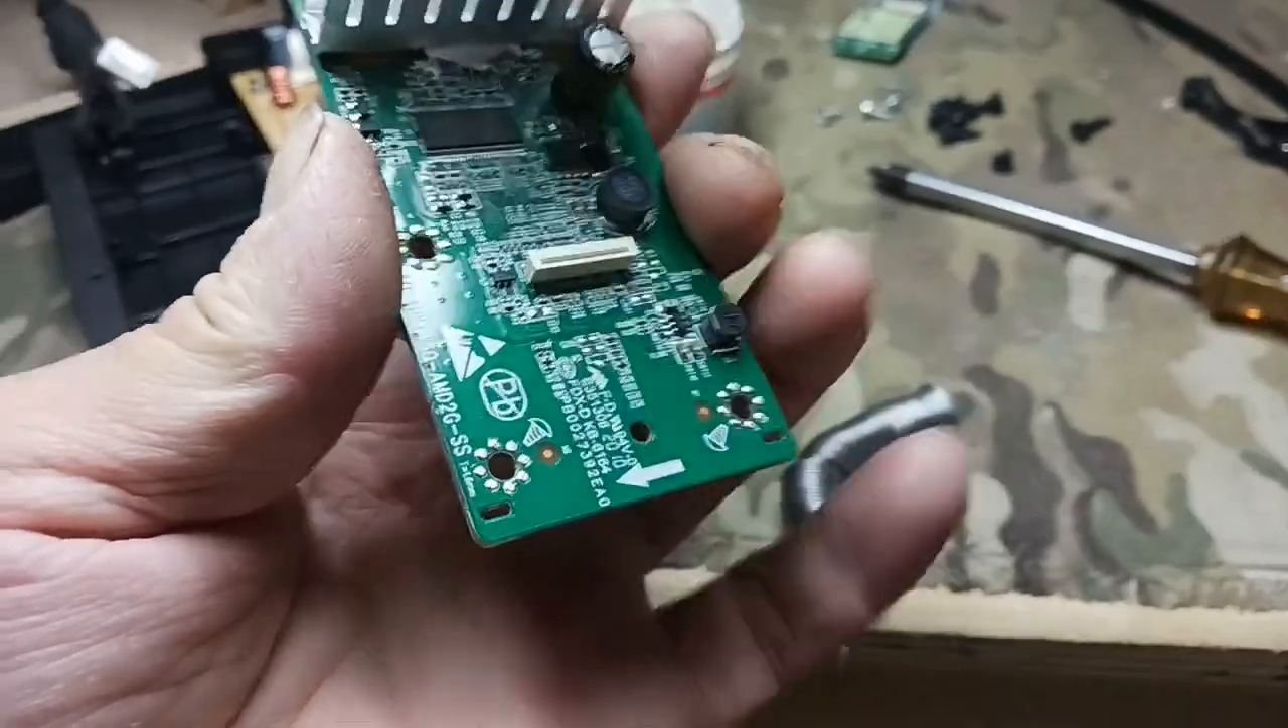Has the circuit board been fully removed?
Yes.